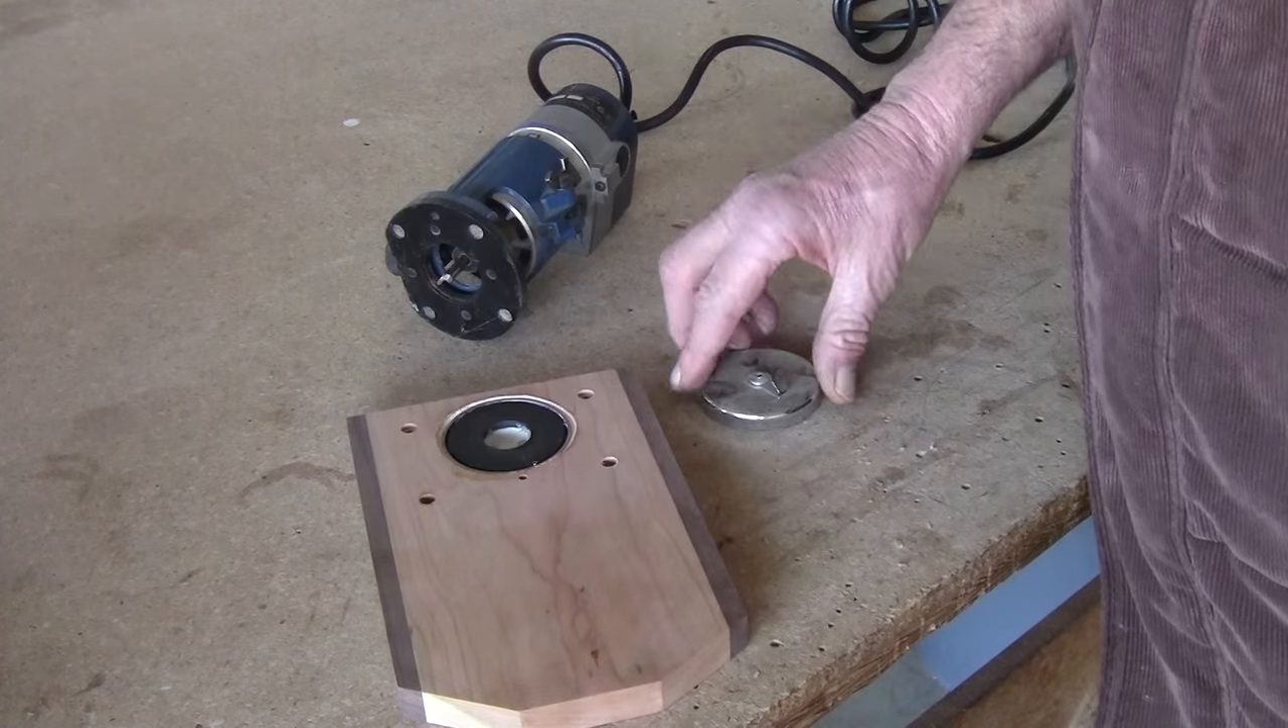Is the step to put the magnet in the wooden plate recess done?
Yes.